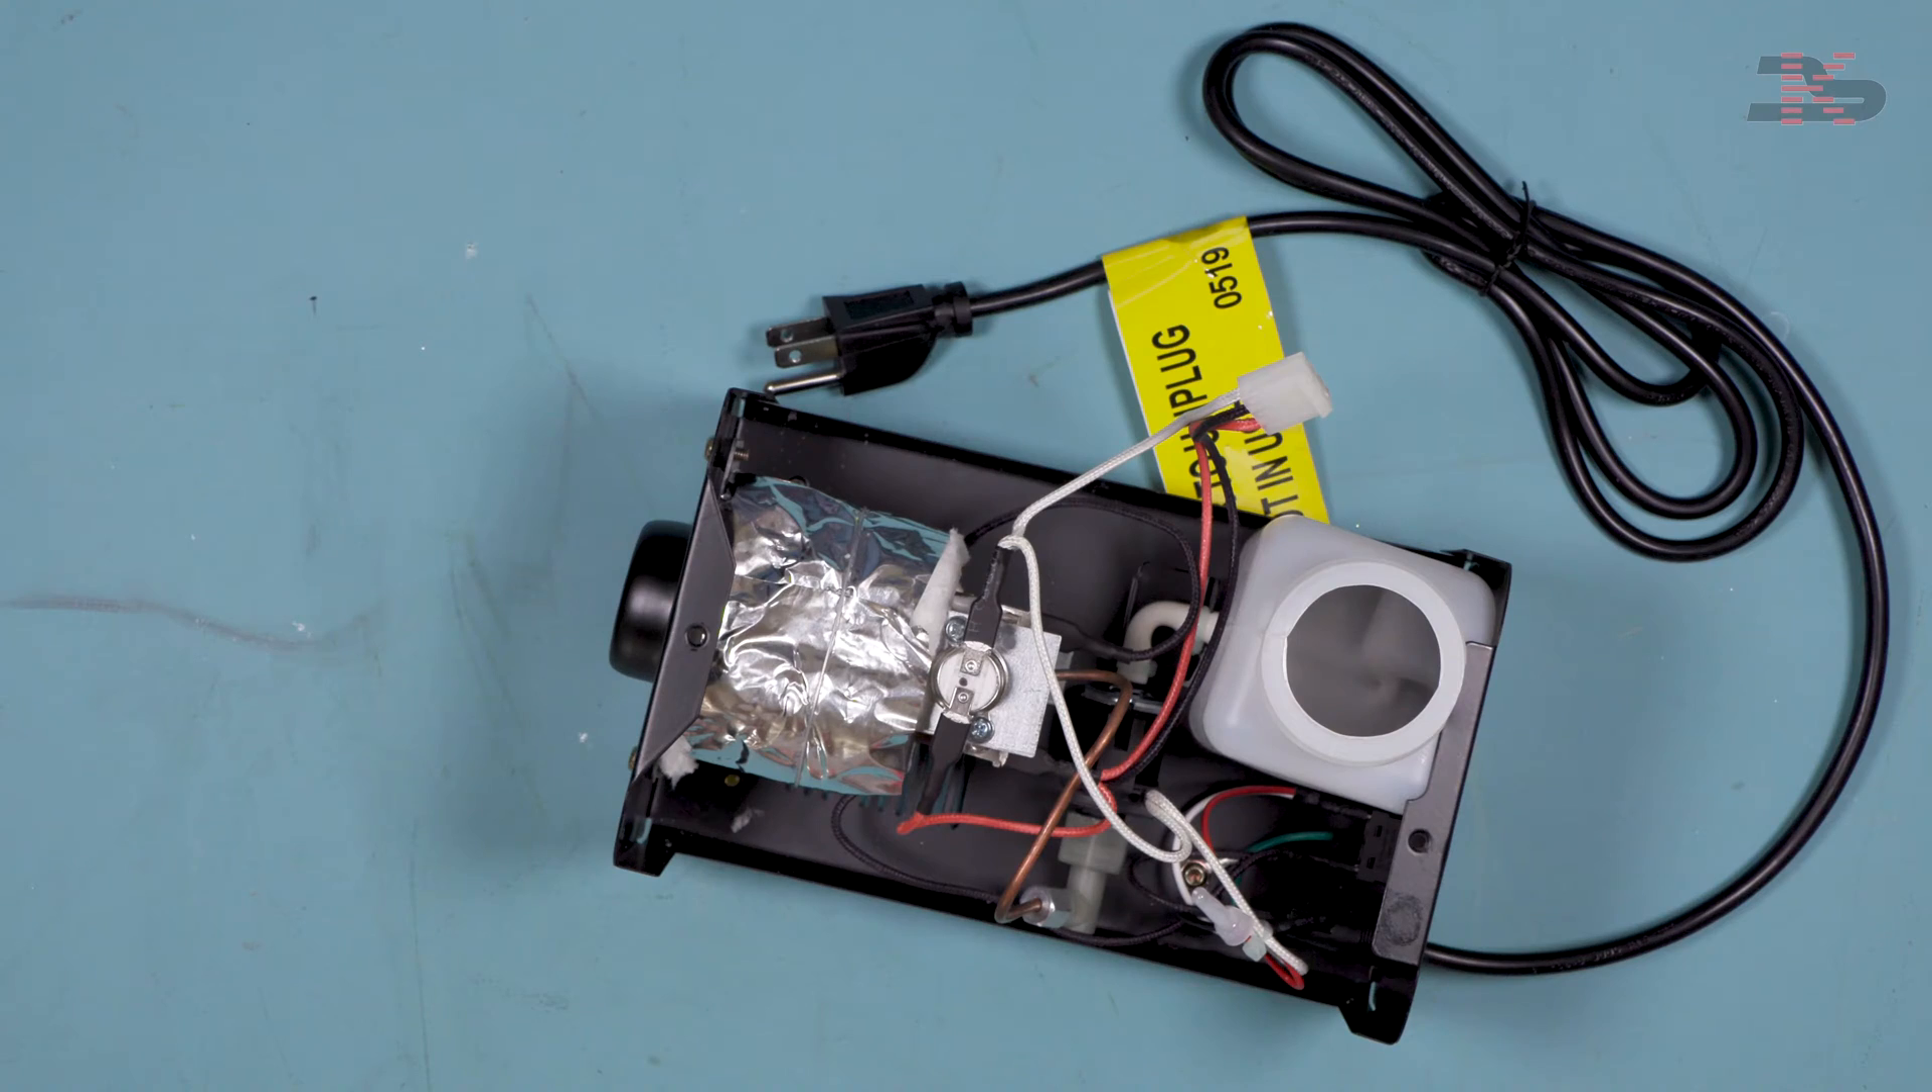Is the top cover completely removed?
Yes.